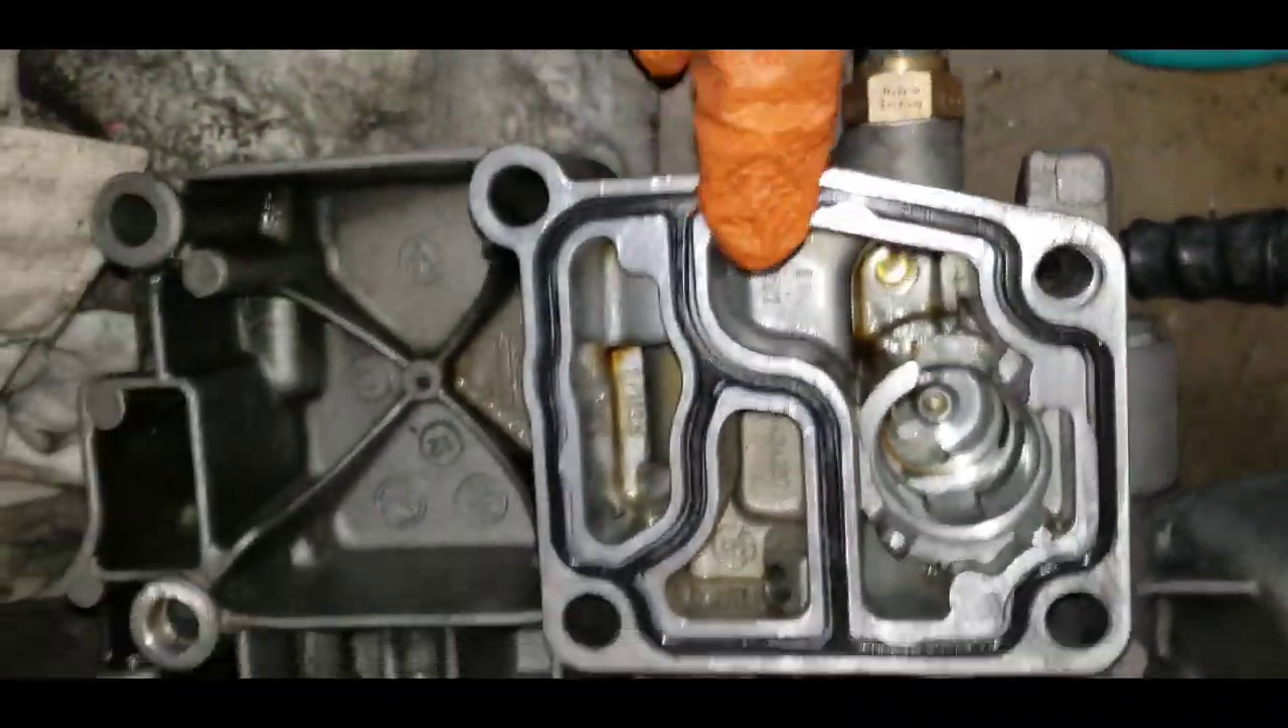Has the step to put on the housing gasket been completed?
Yes.